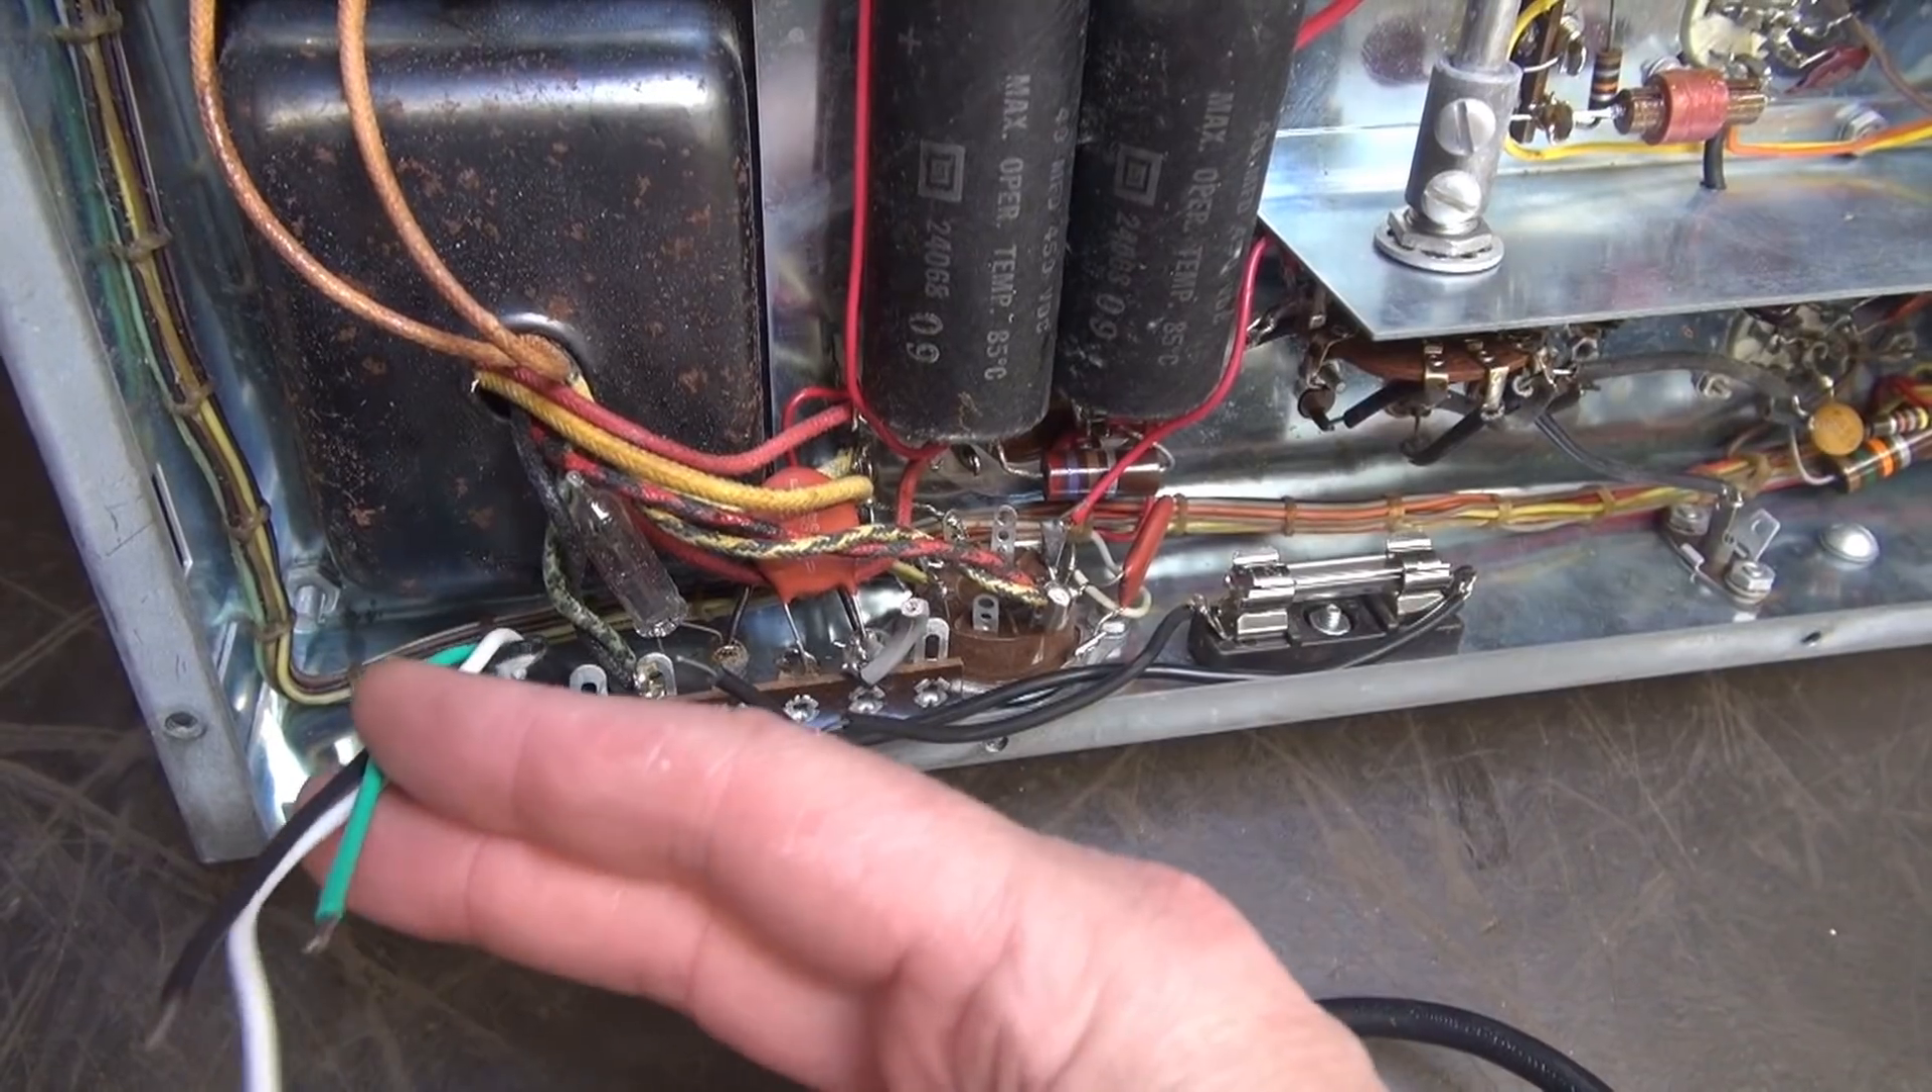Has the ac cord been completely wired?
No.